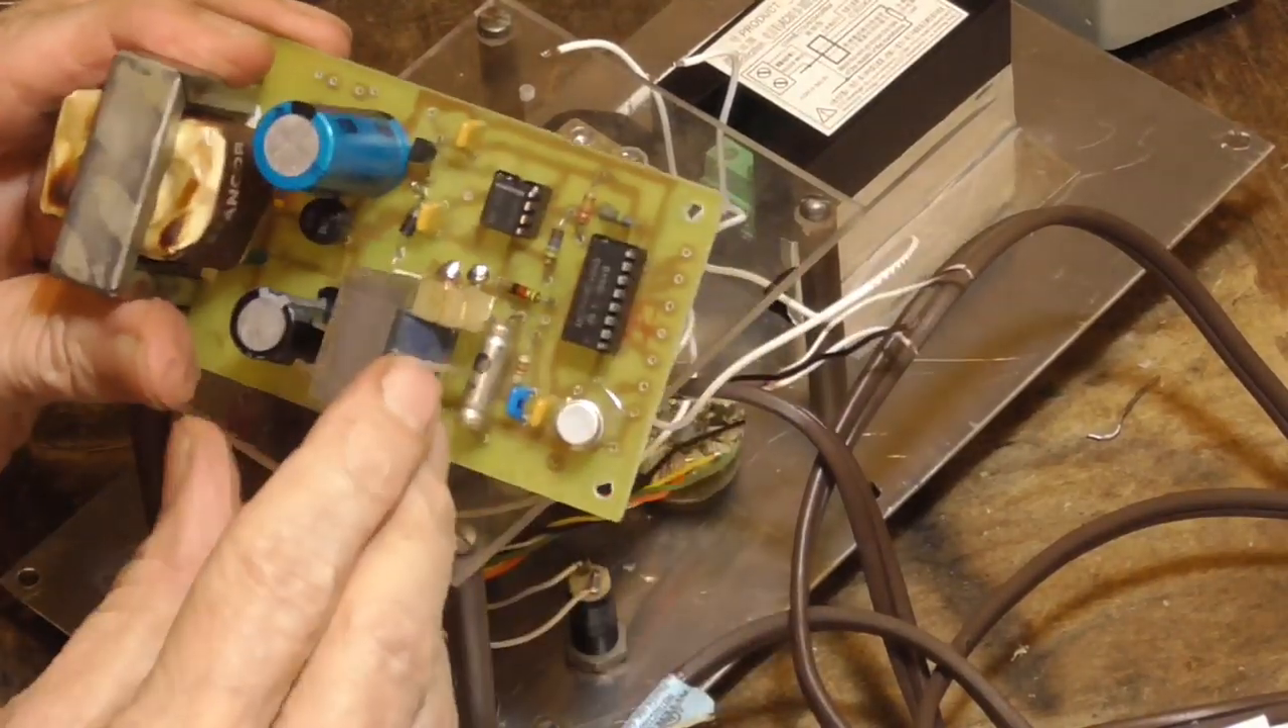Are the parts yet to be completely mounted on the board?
No.